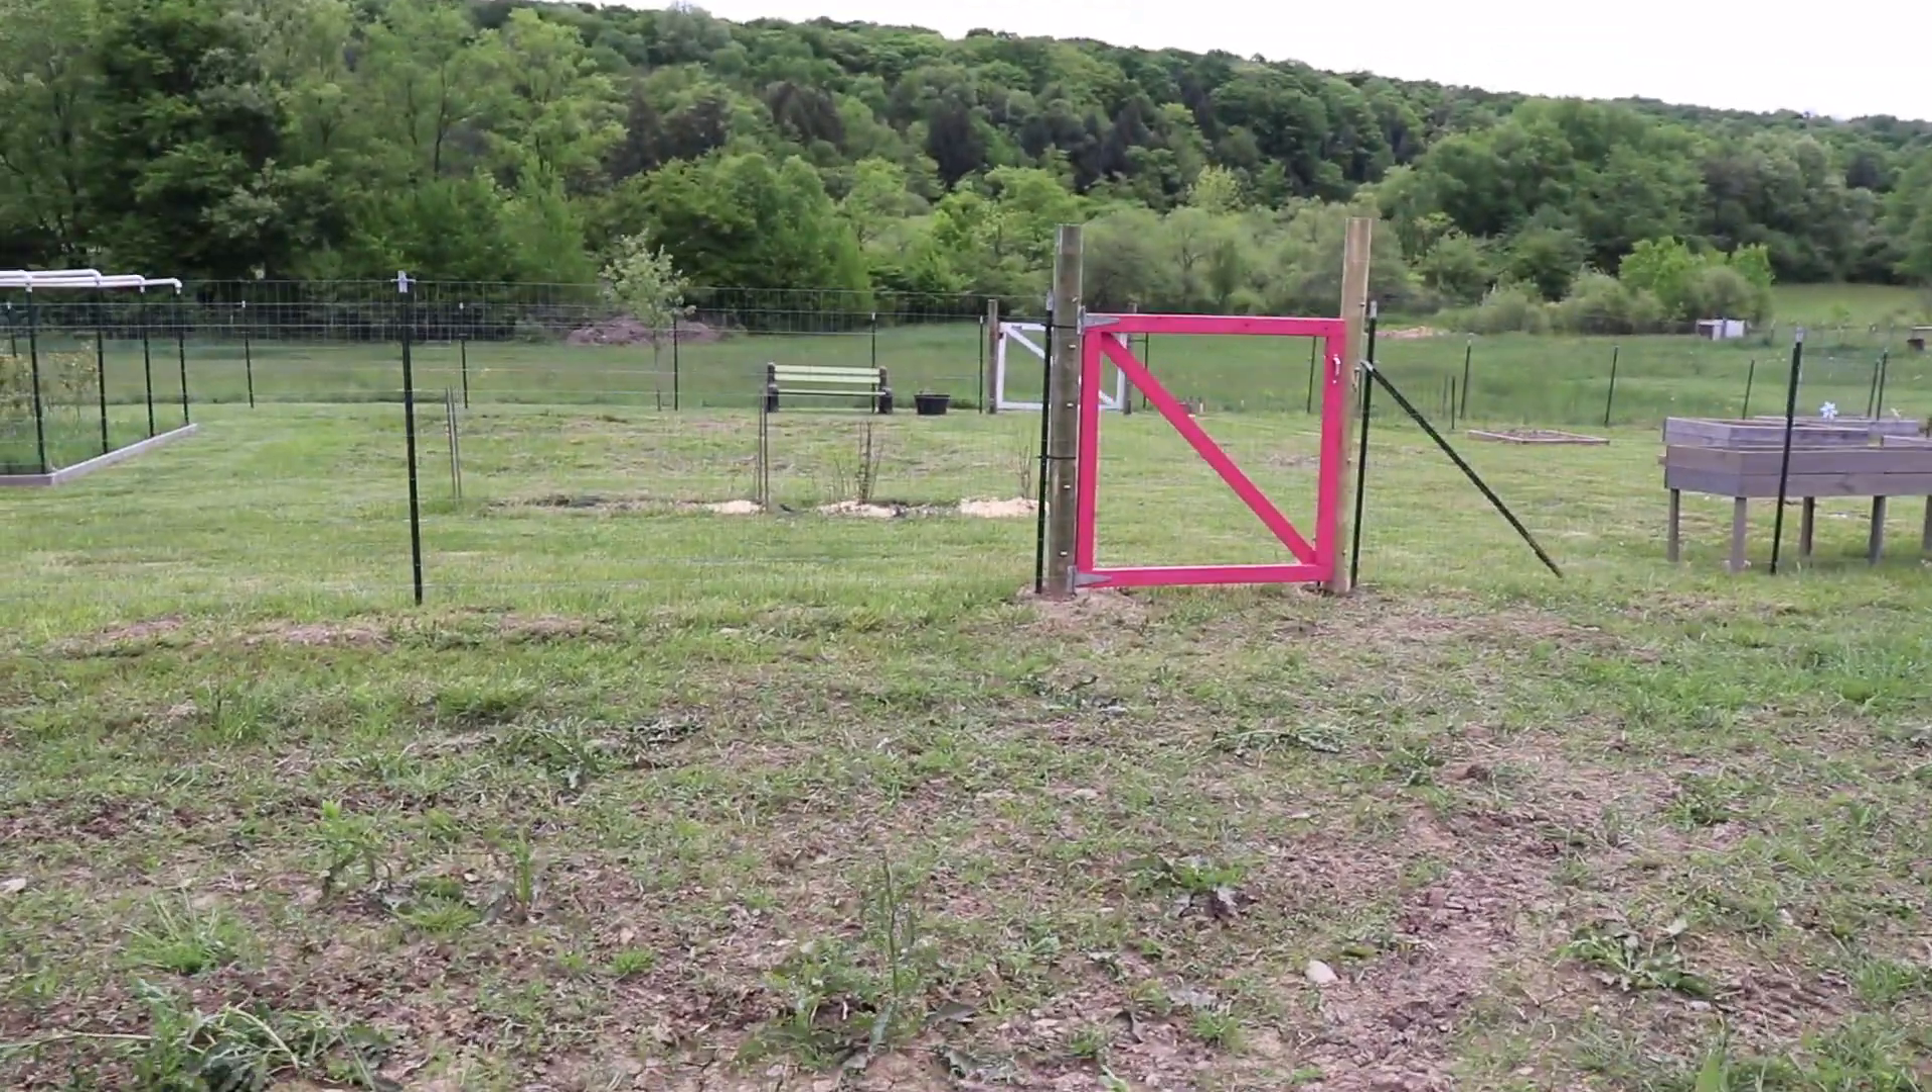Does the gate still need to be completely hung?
No.